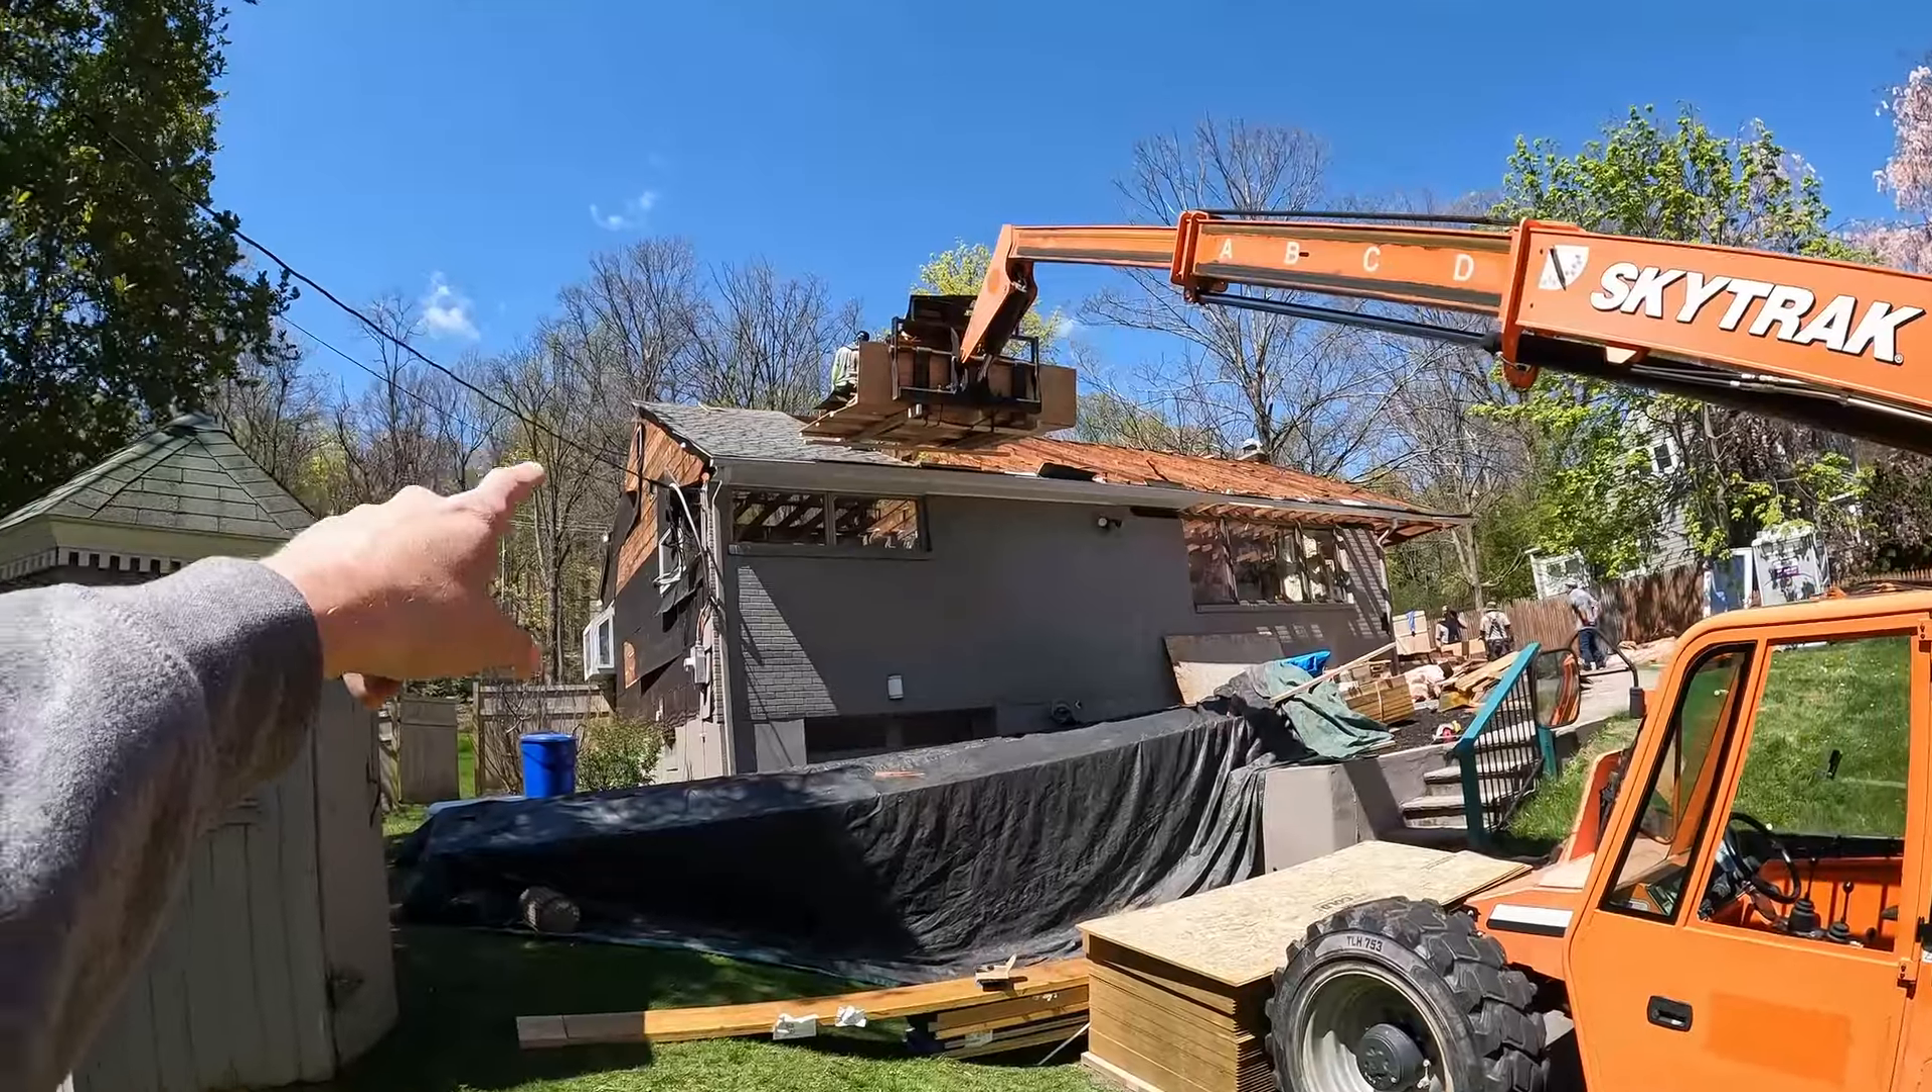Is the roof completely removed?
No.